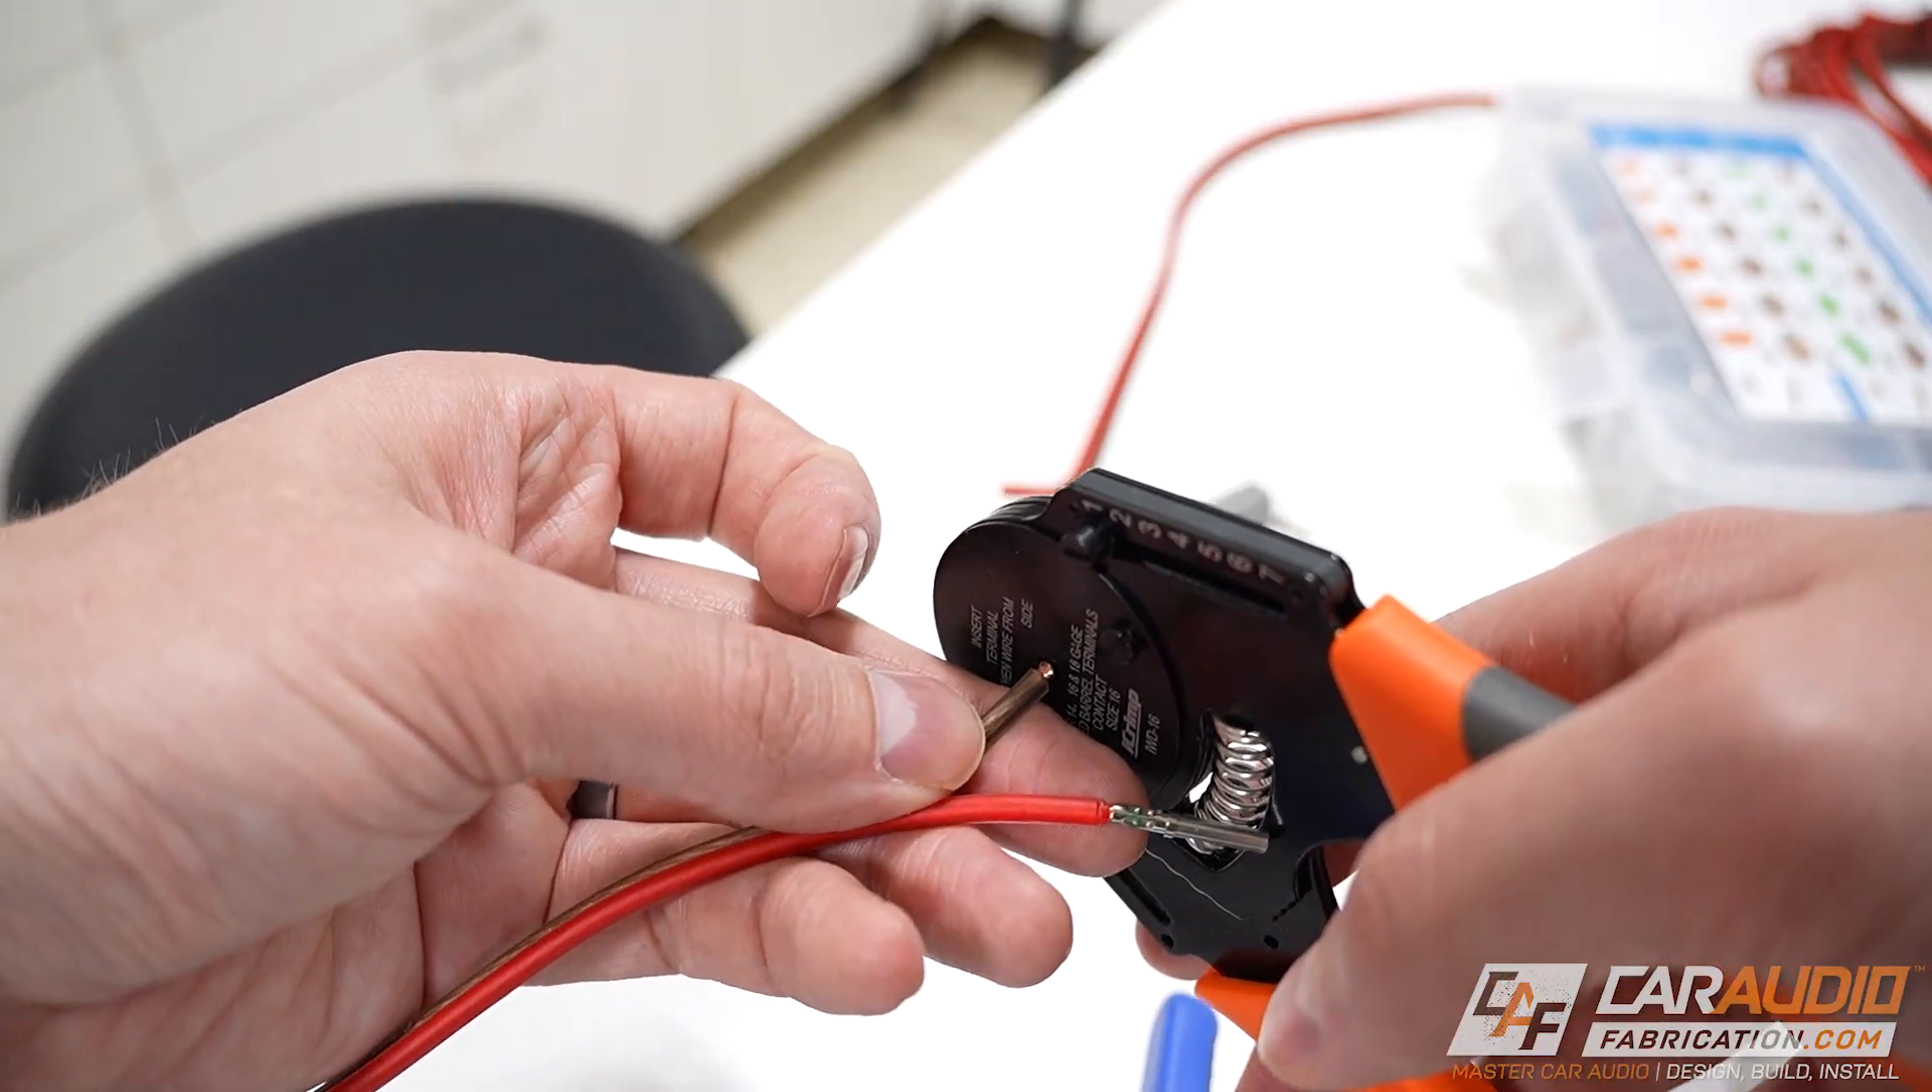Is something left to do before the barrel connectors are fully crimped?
Yes.